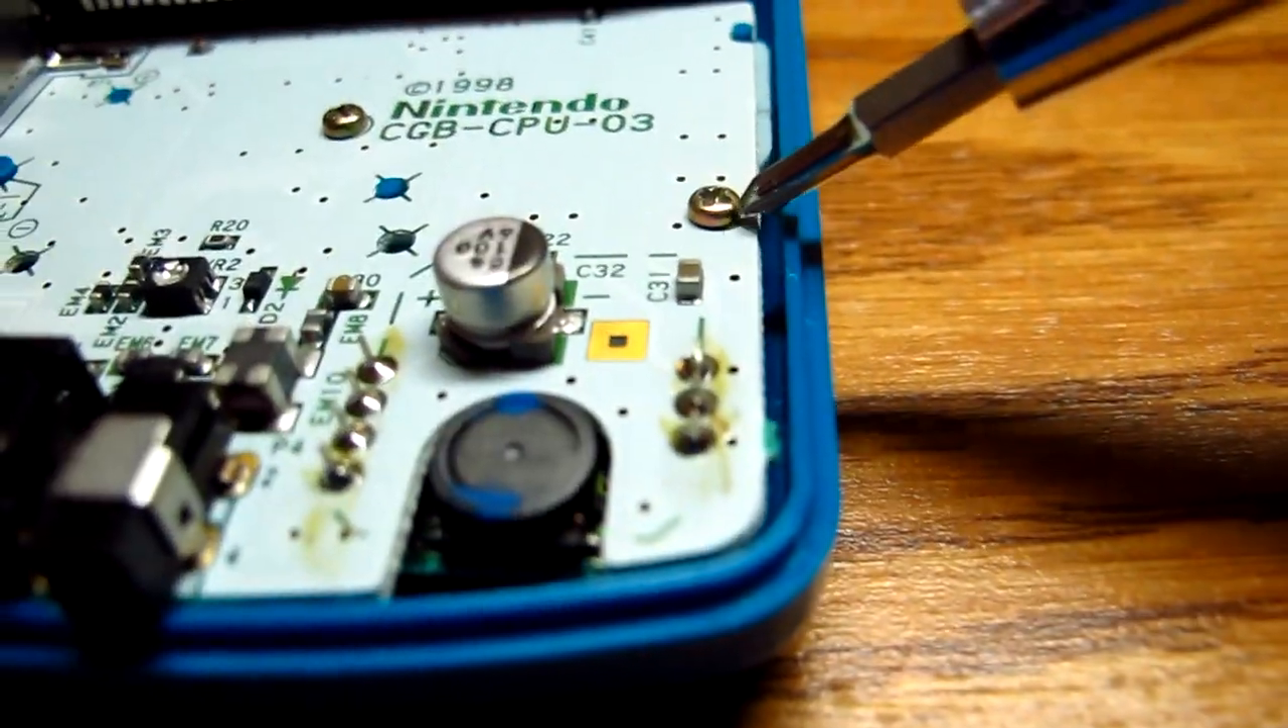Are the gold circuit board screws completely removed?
No.